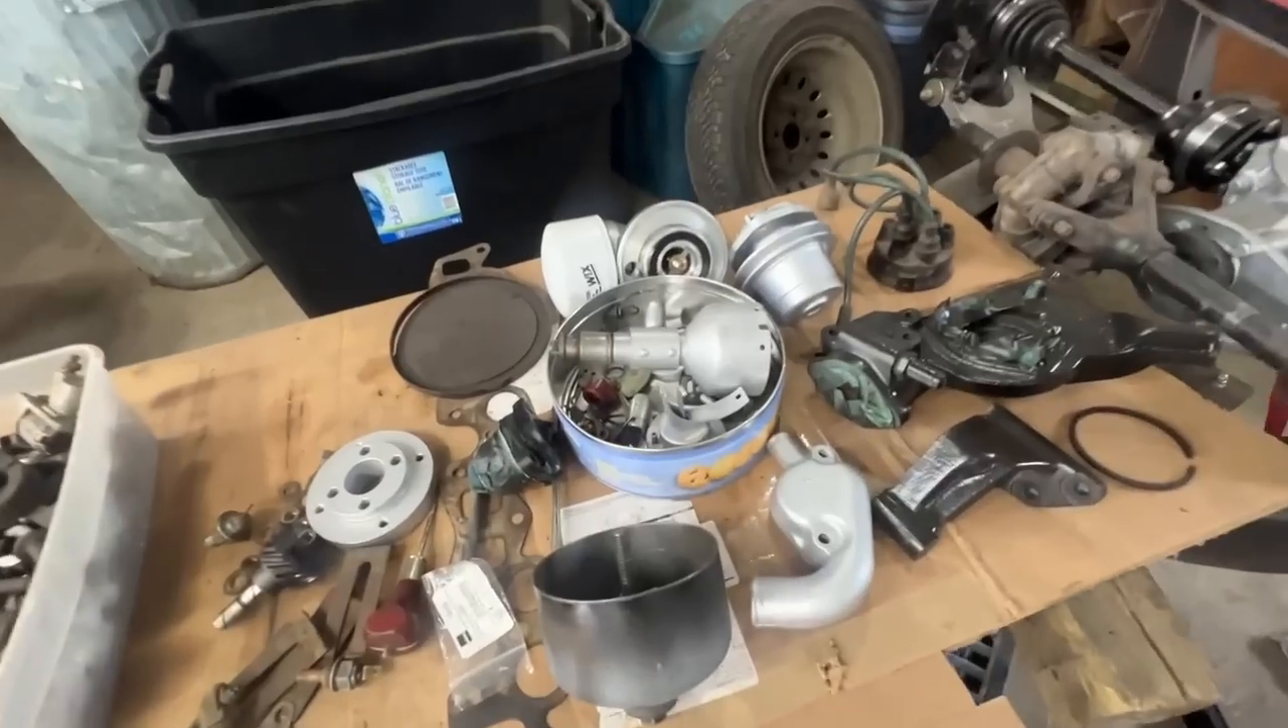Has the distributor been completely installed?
No.